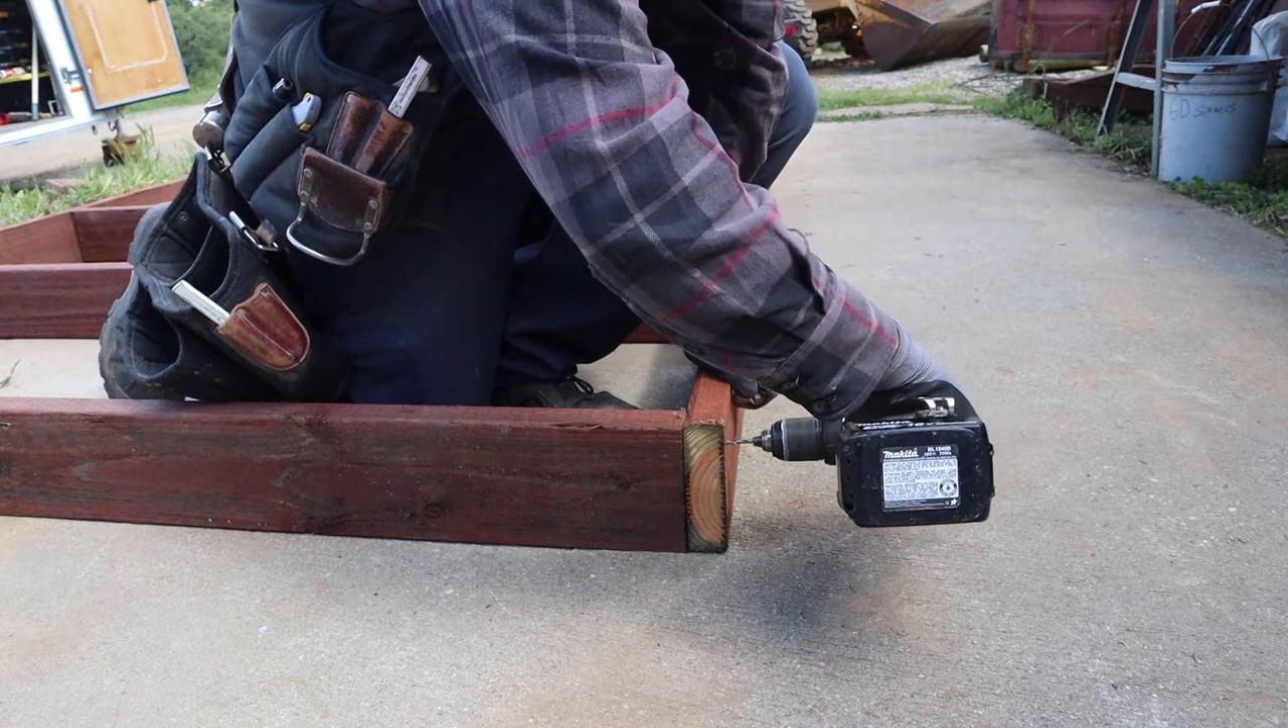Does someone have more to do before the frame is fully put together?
Yes.